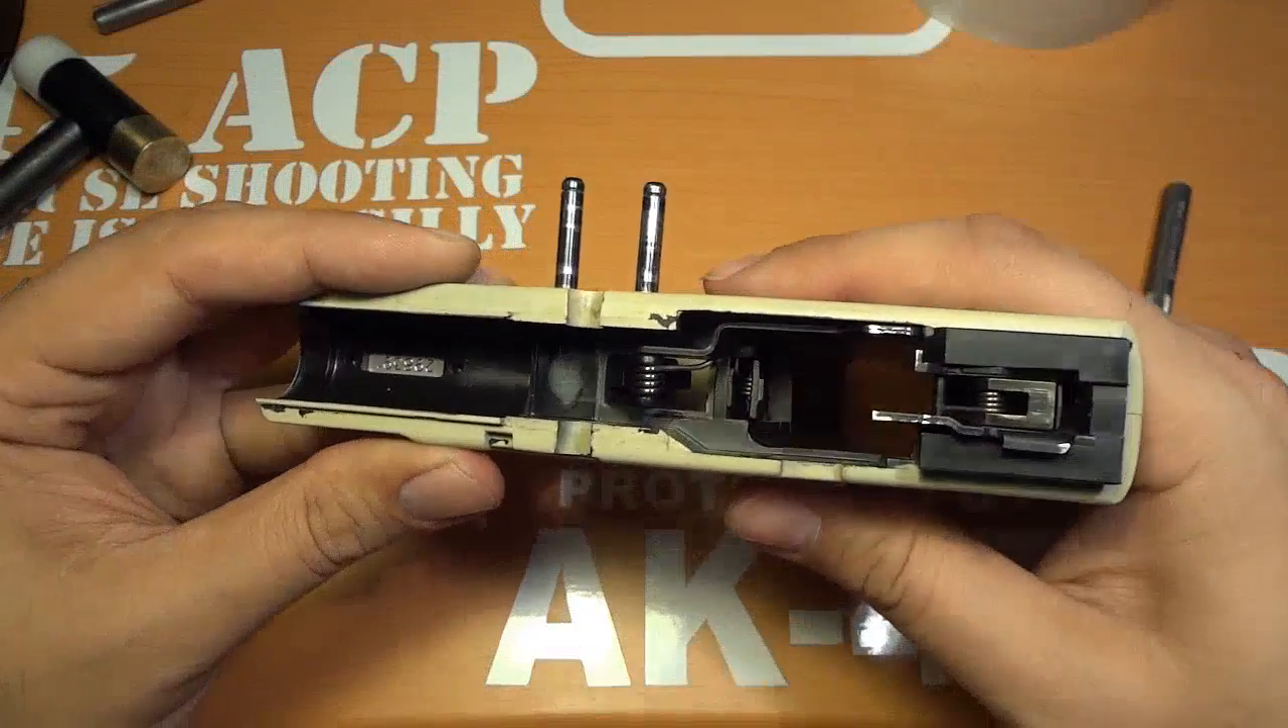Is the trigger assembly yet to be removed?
Yes.